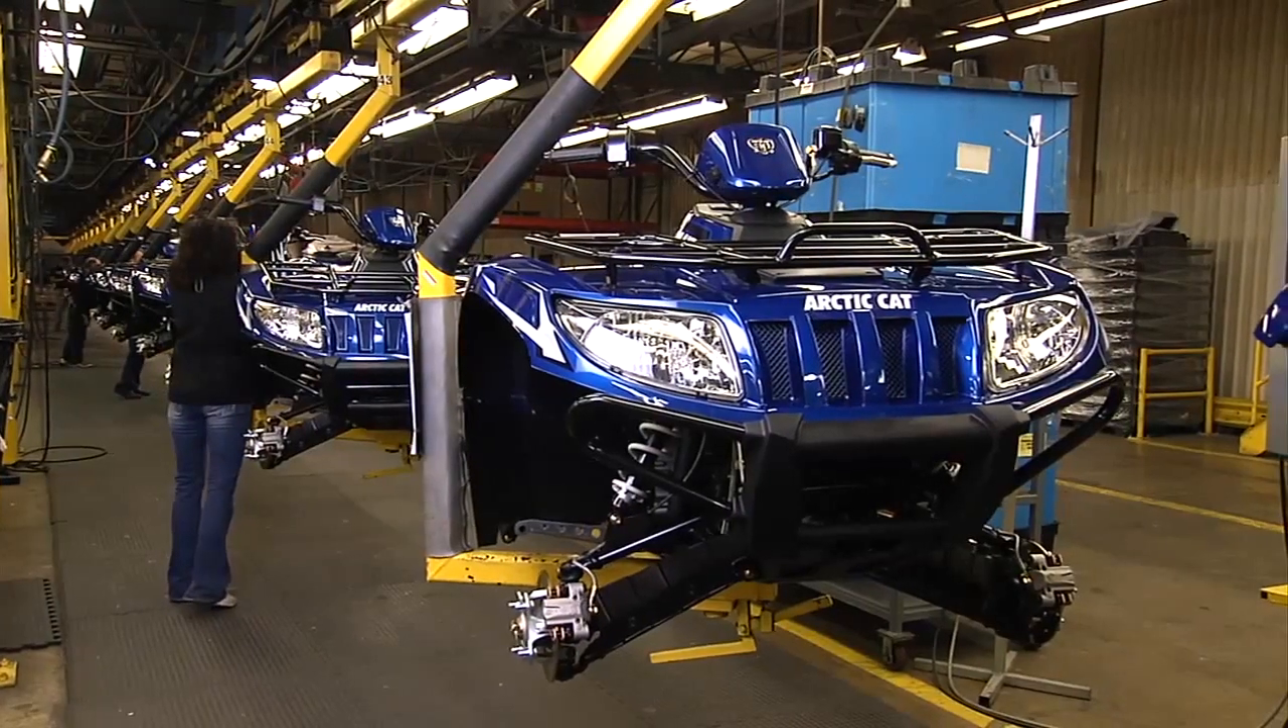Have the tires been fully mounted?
No.